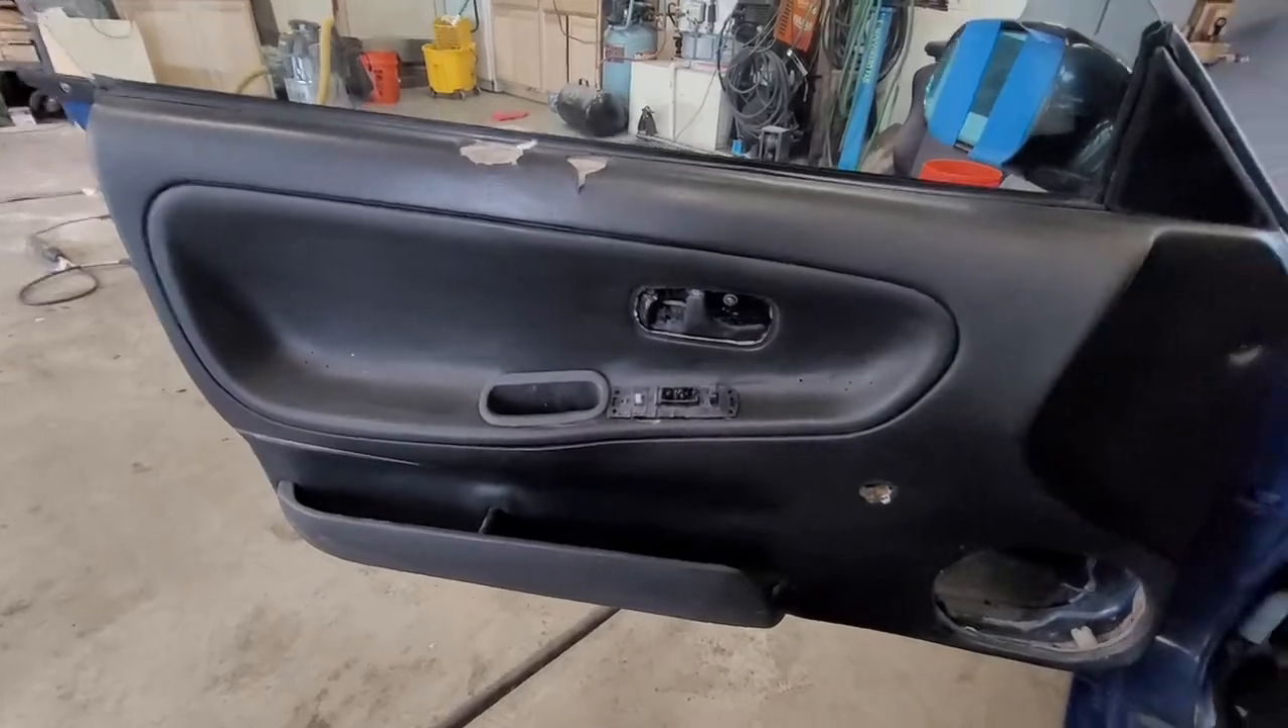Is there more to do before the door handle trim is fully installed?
Yes.